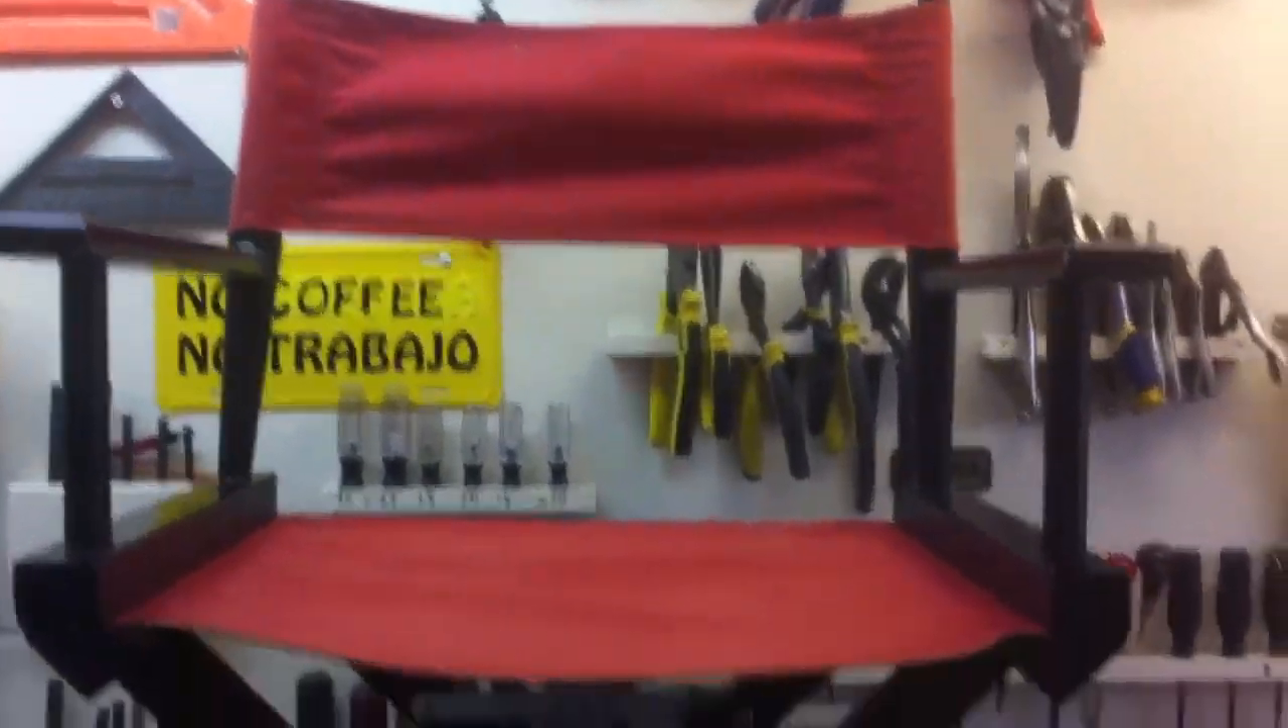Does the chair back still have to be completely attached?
No.